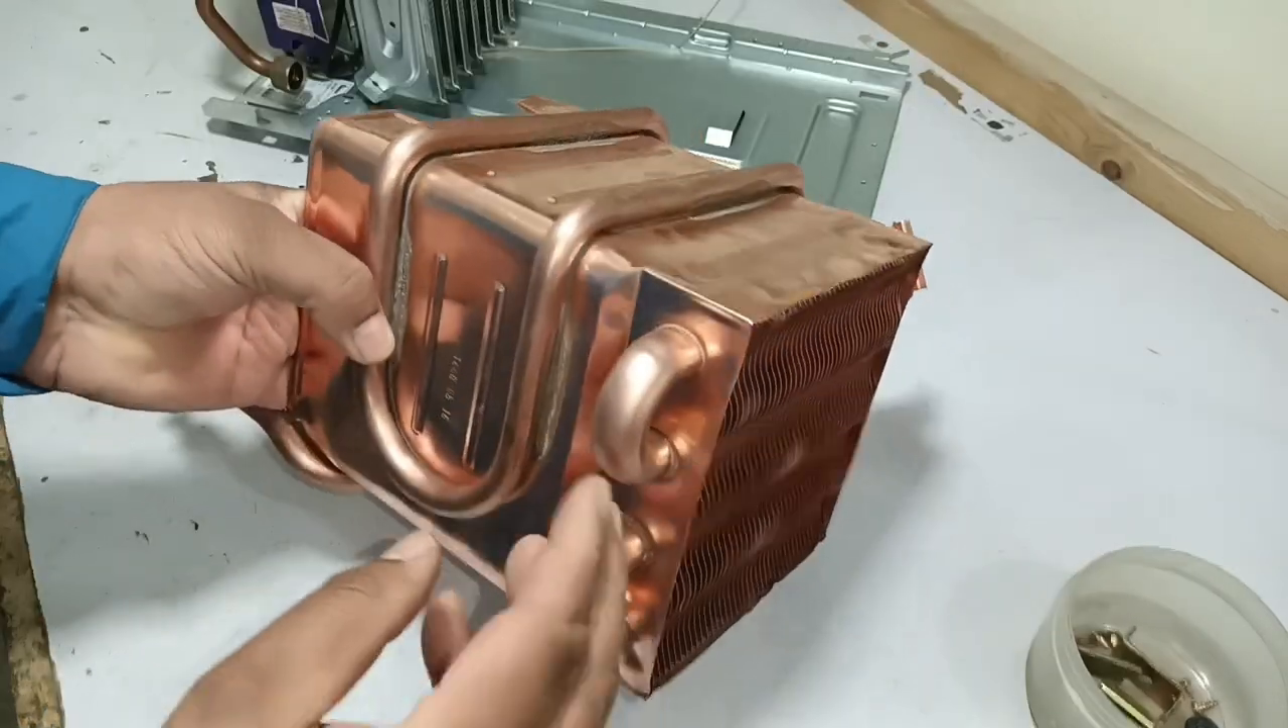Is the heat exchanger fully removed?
Yes.